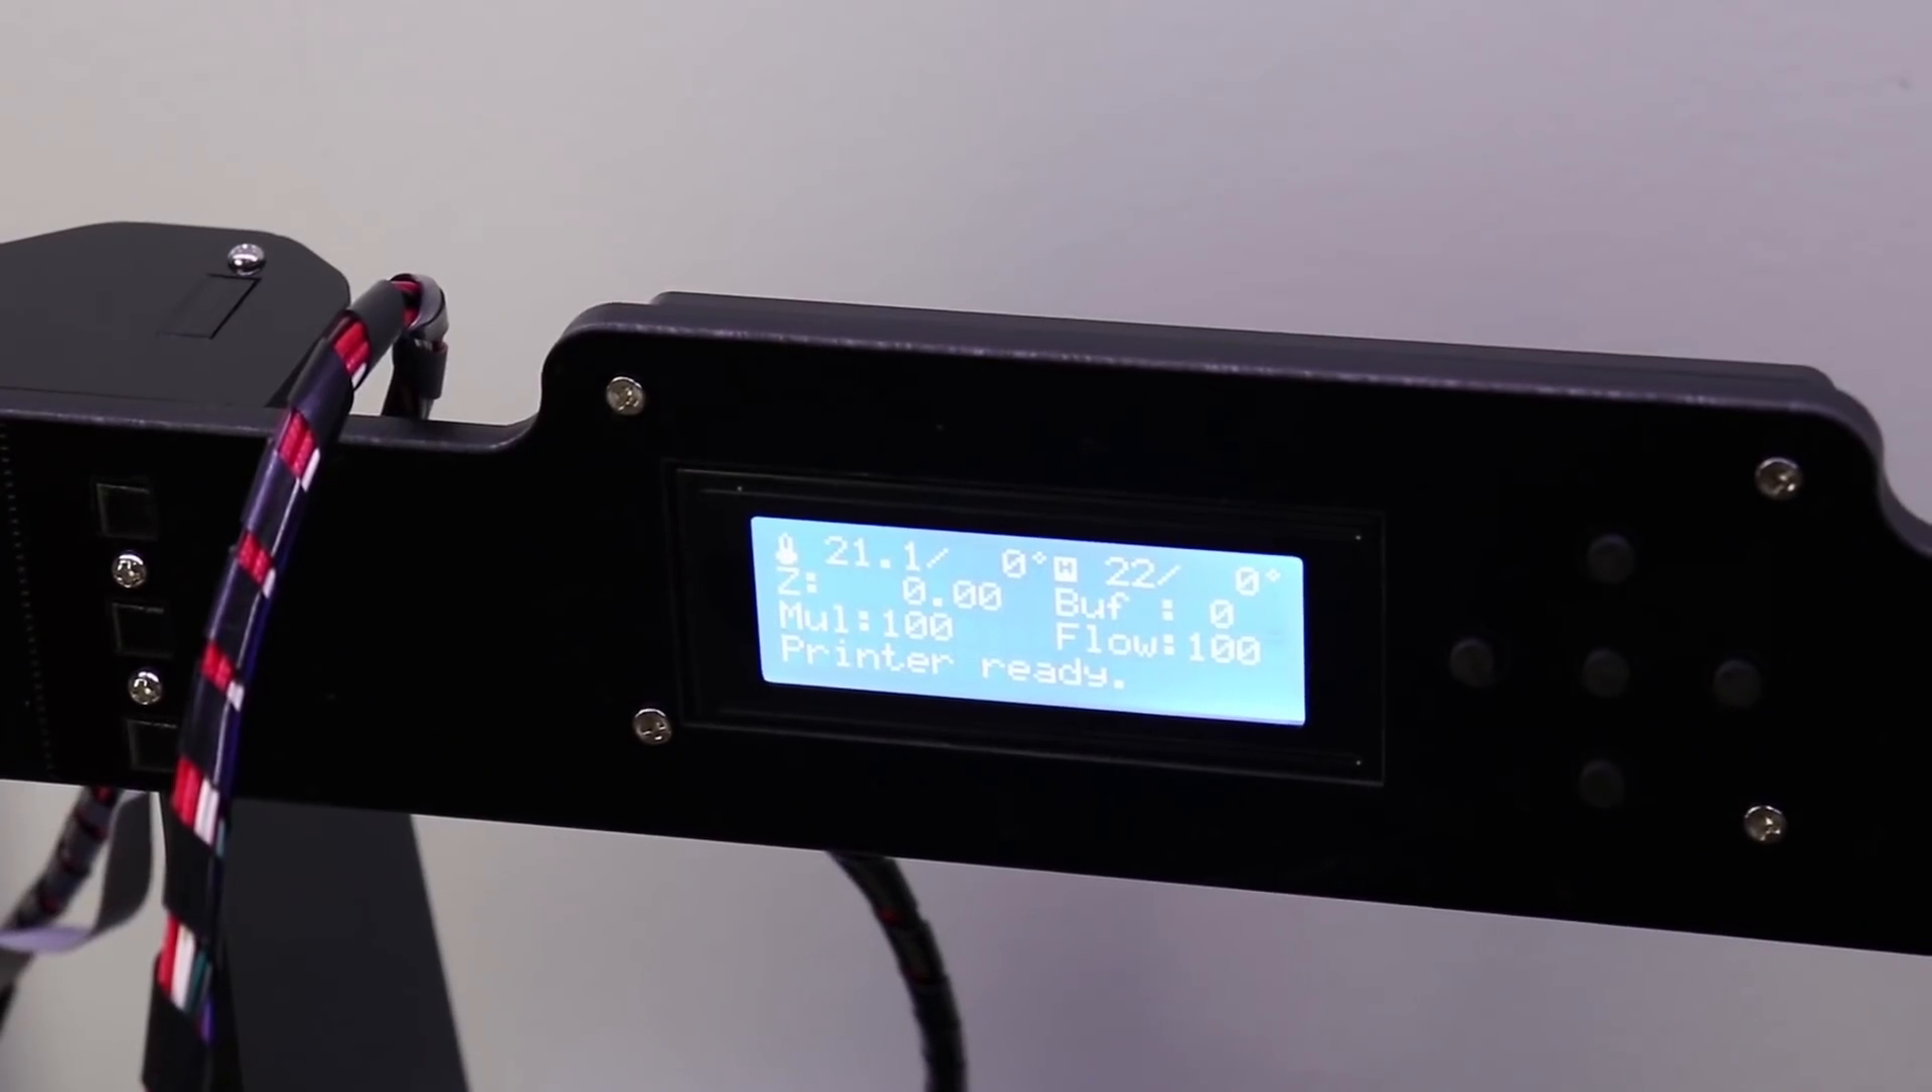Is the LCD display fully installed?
Yes.